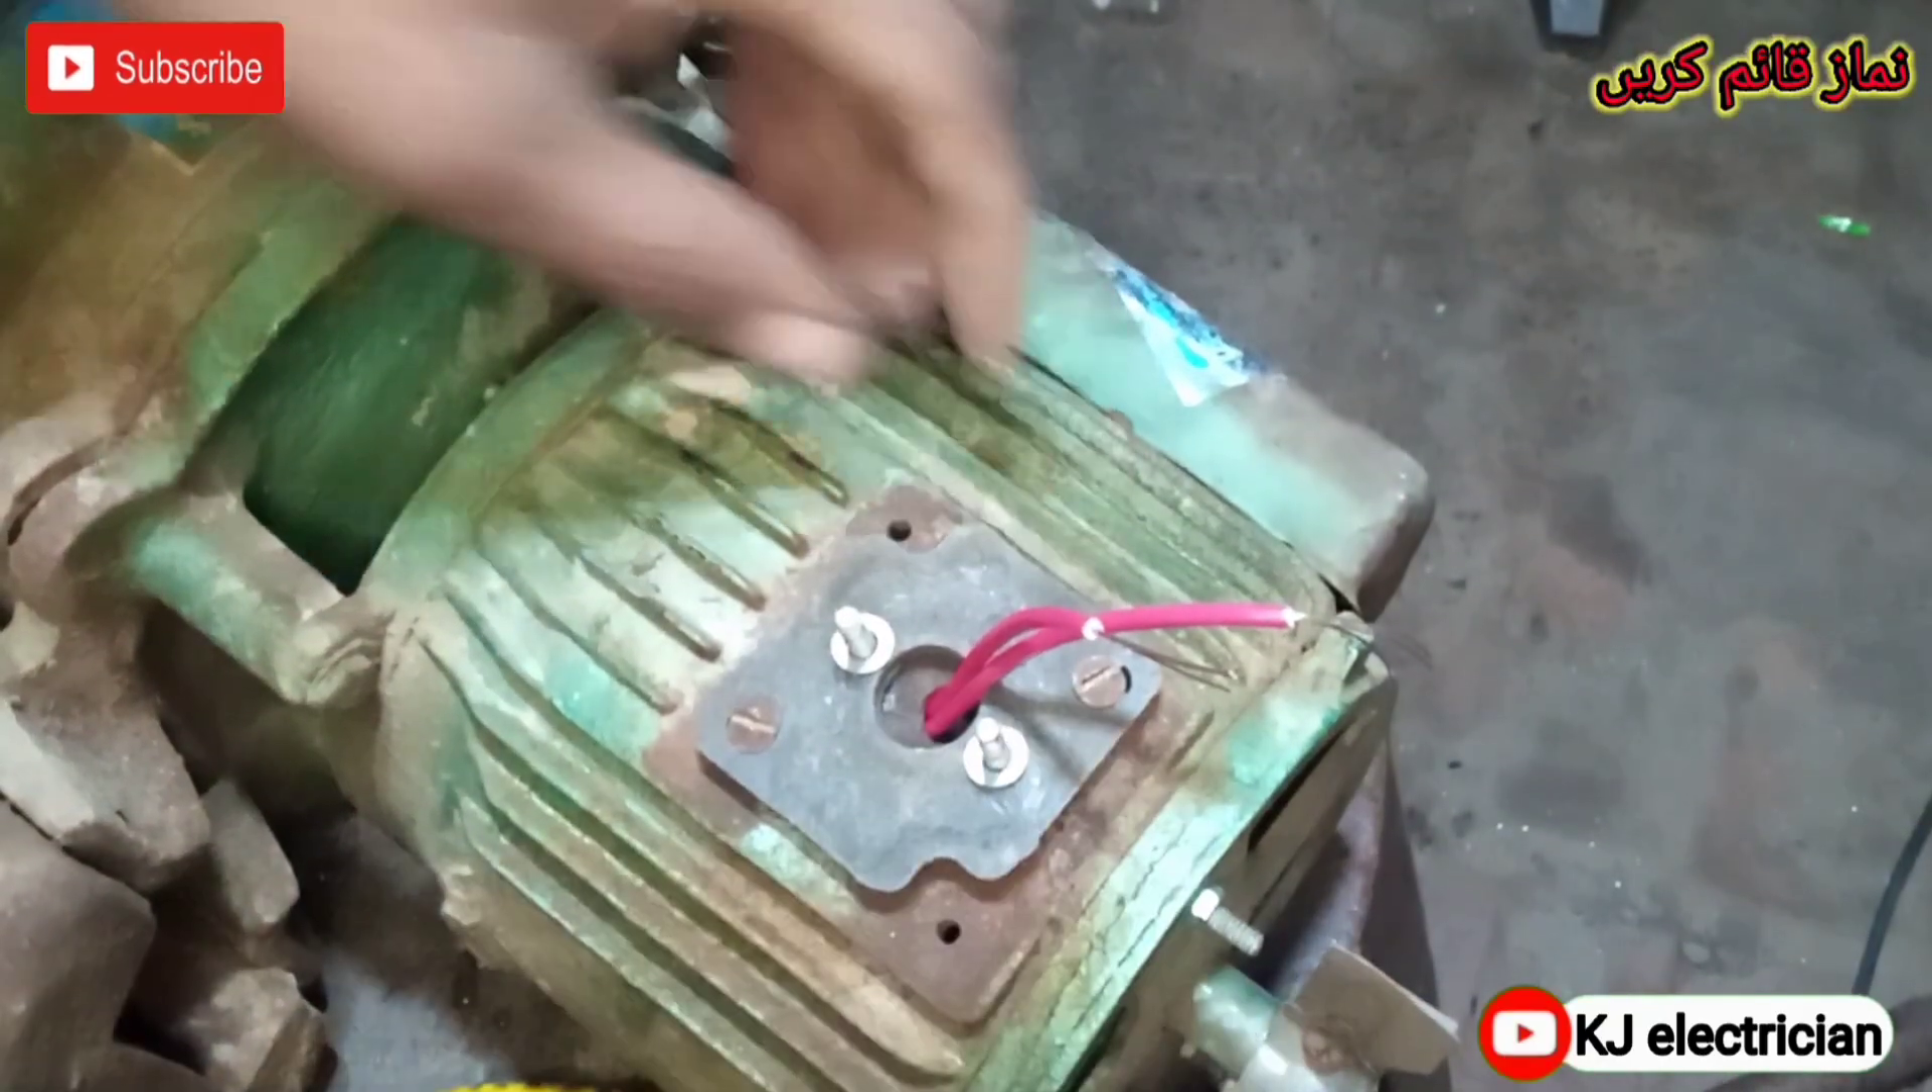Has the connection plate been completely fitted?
Yes.